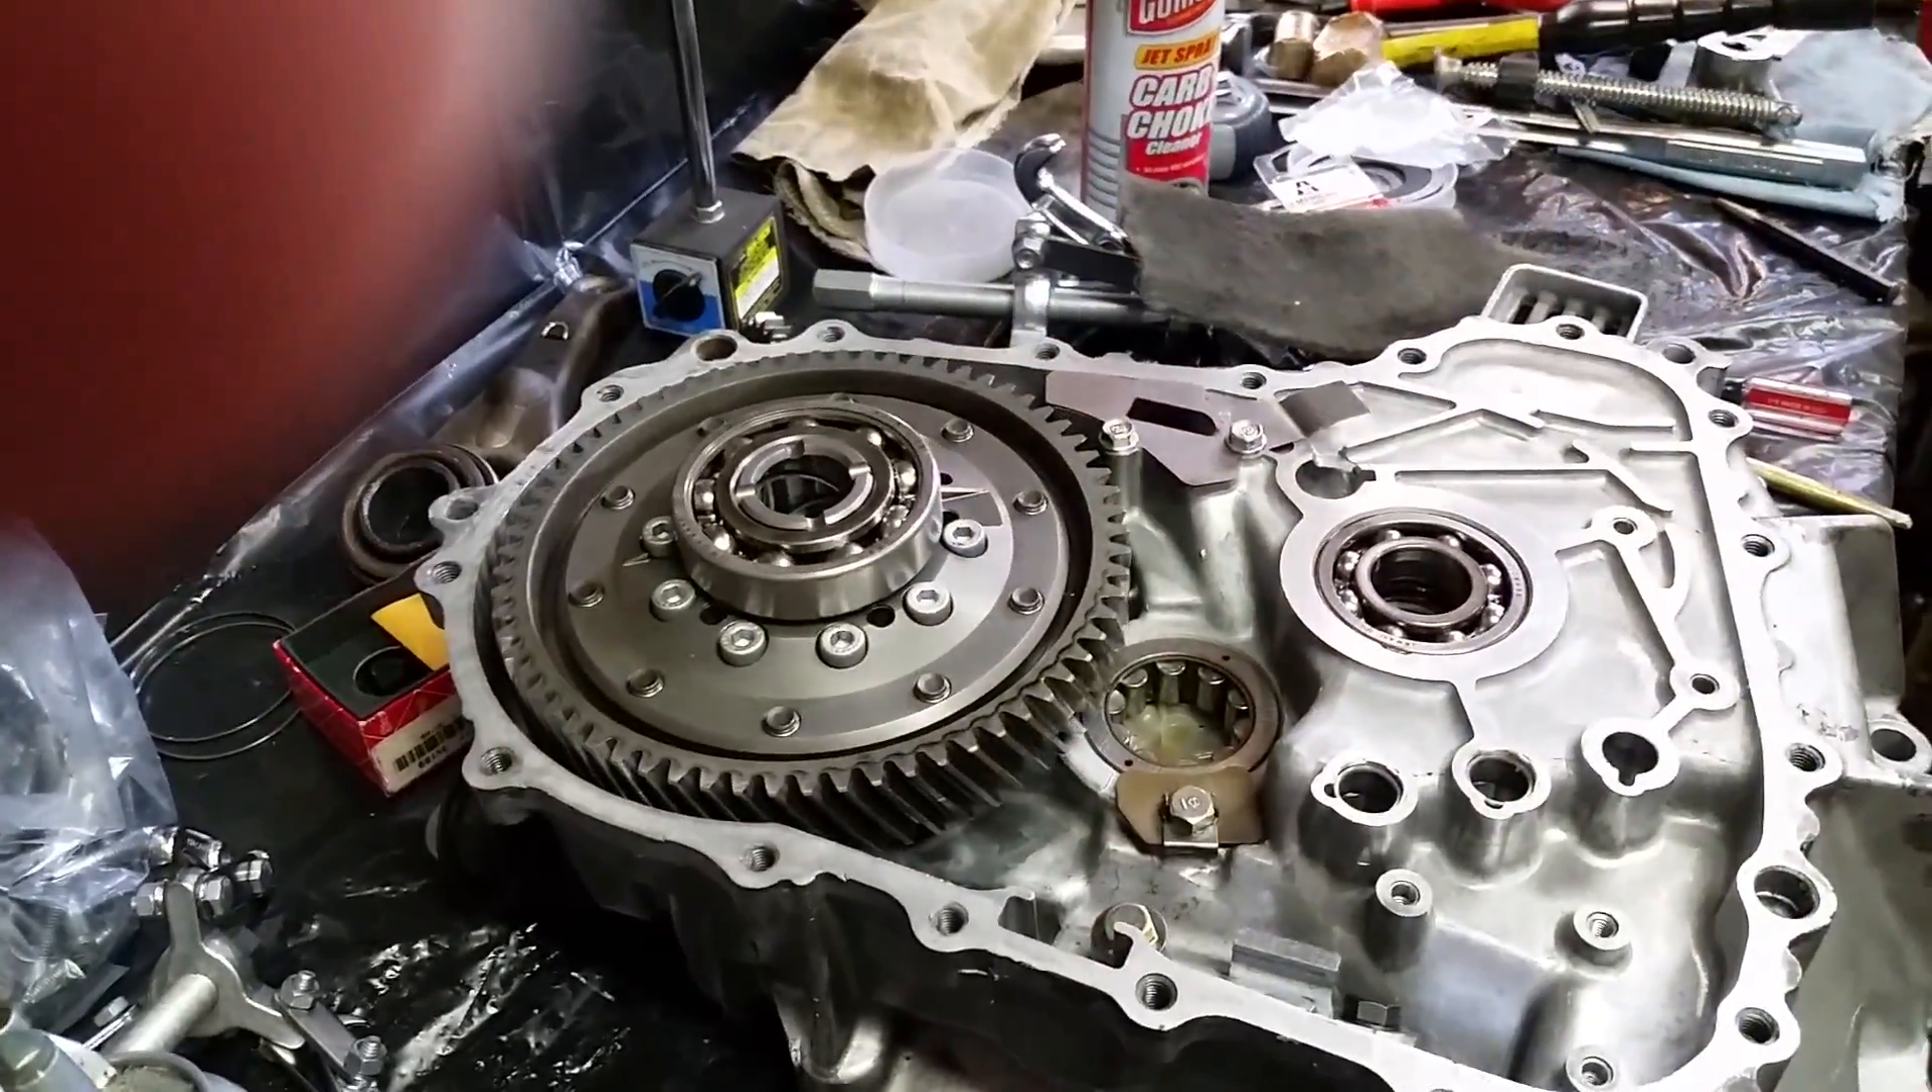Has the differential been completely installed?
Yes.